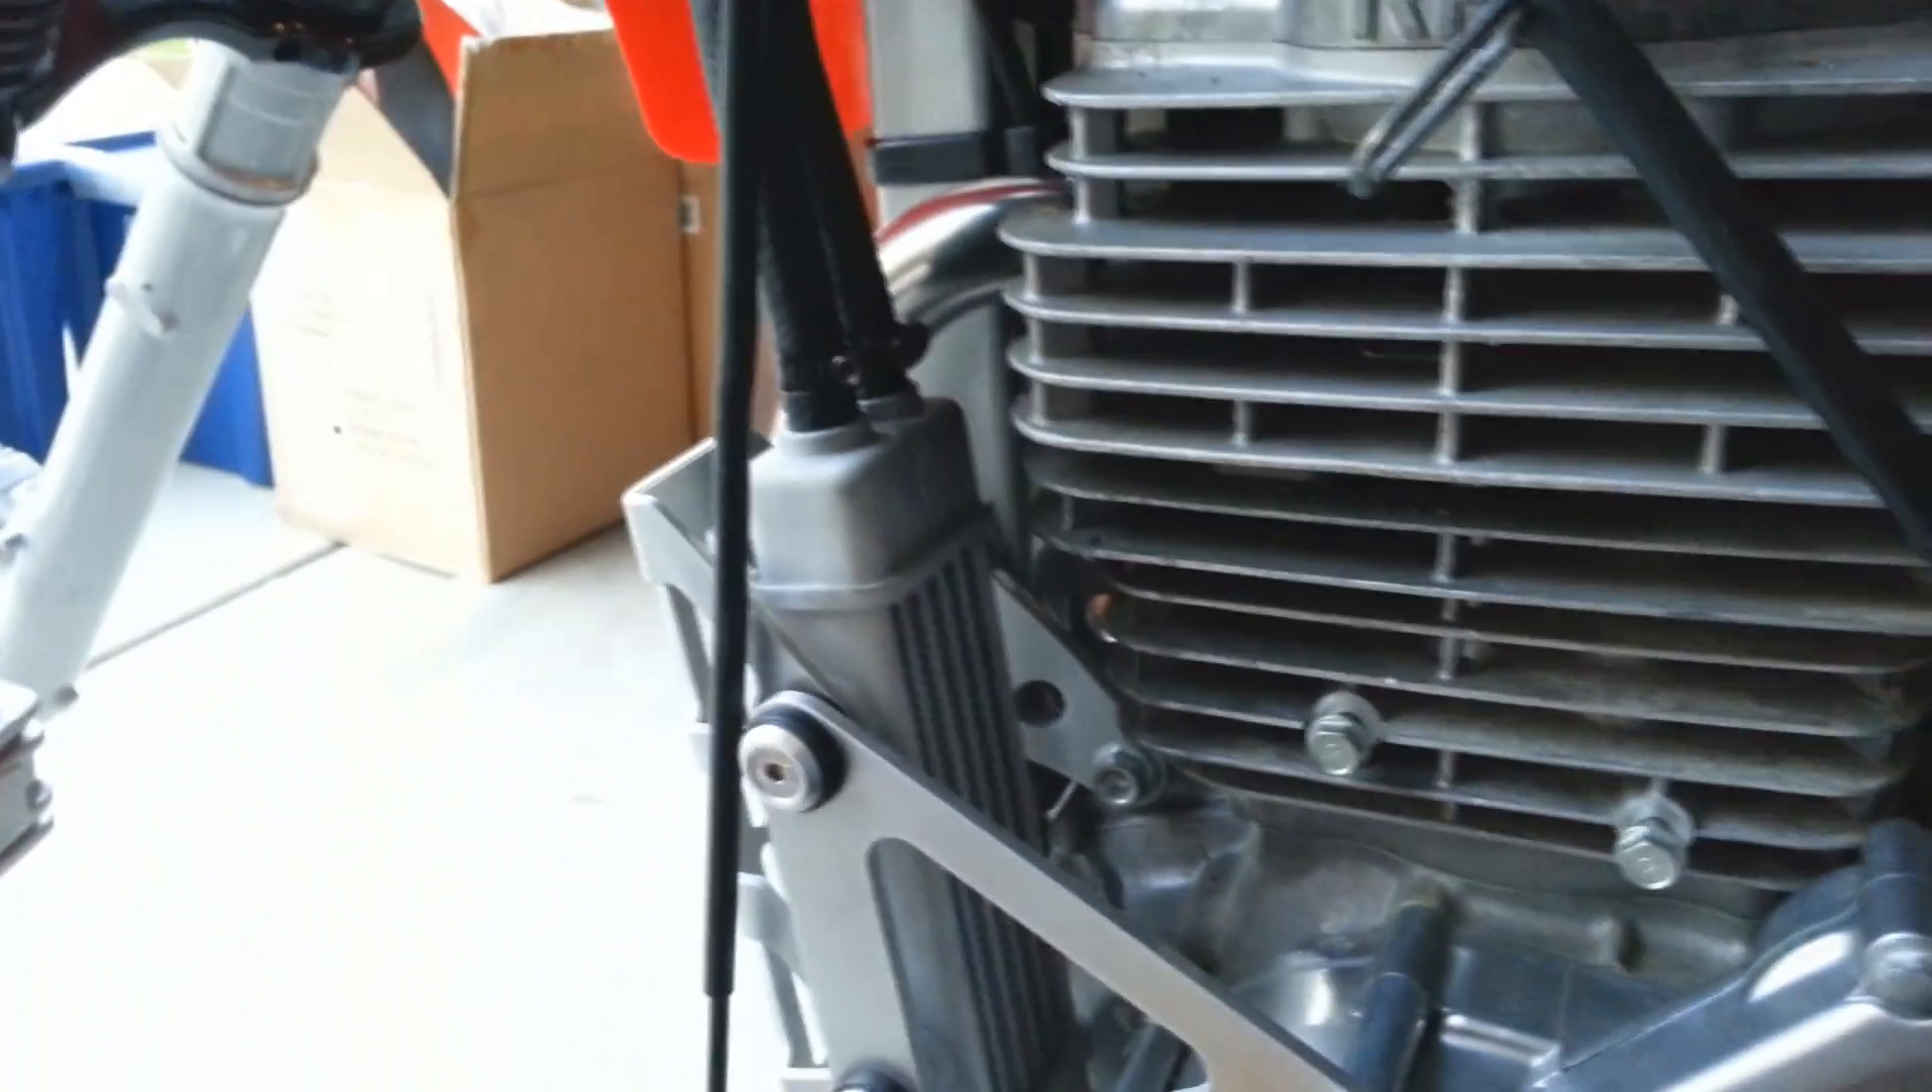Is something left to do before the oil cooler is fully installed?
No.